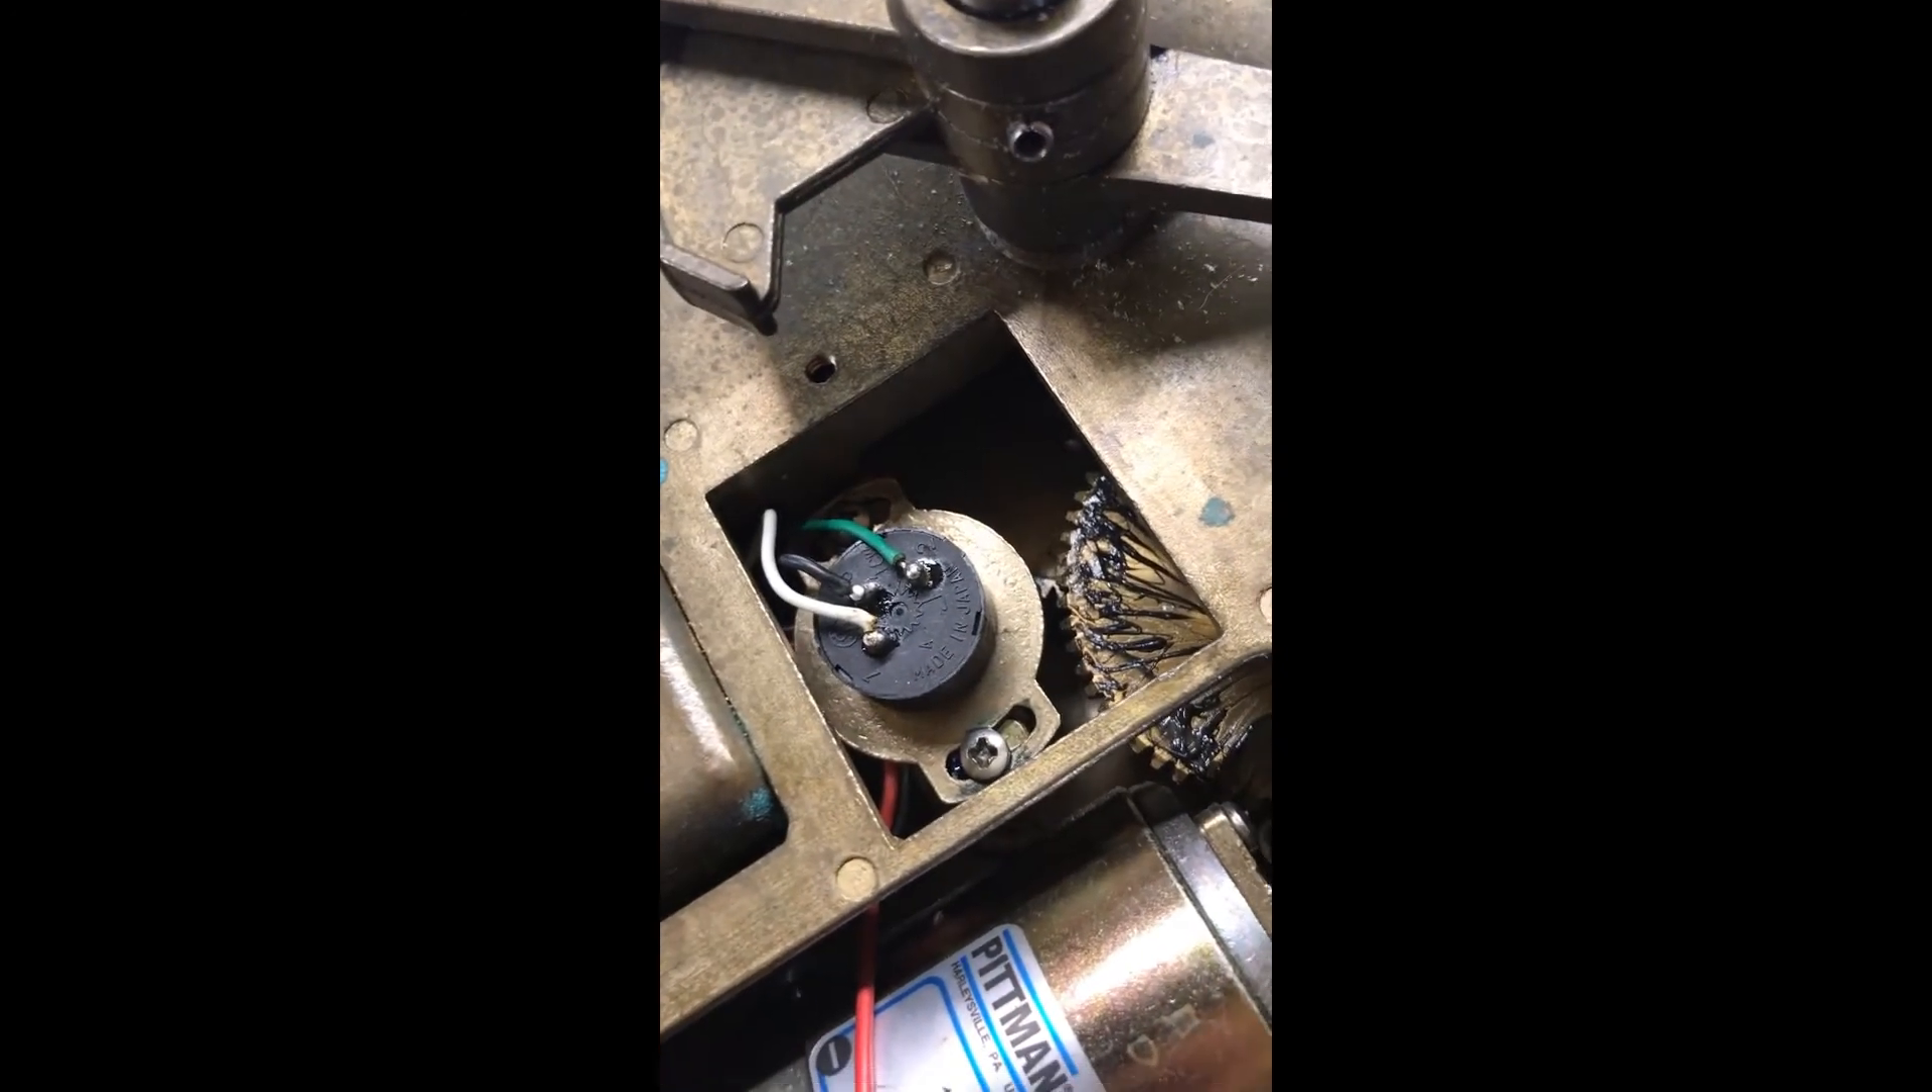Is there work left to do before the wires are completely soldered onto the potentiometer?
No.